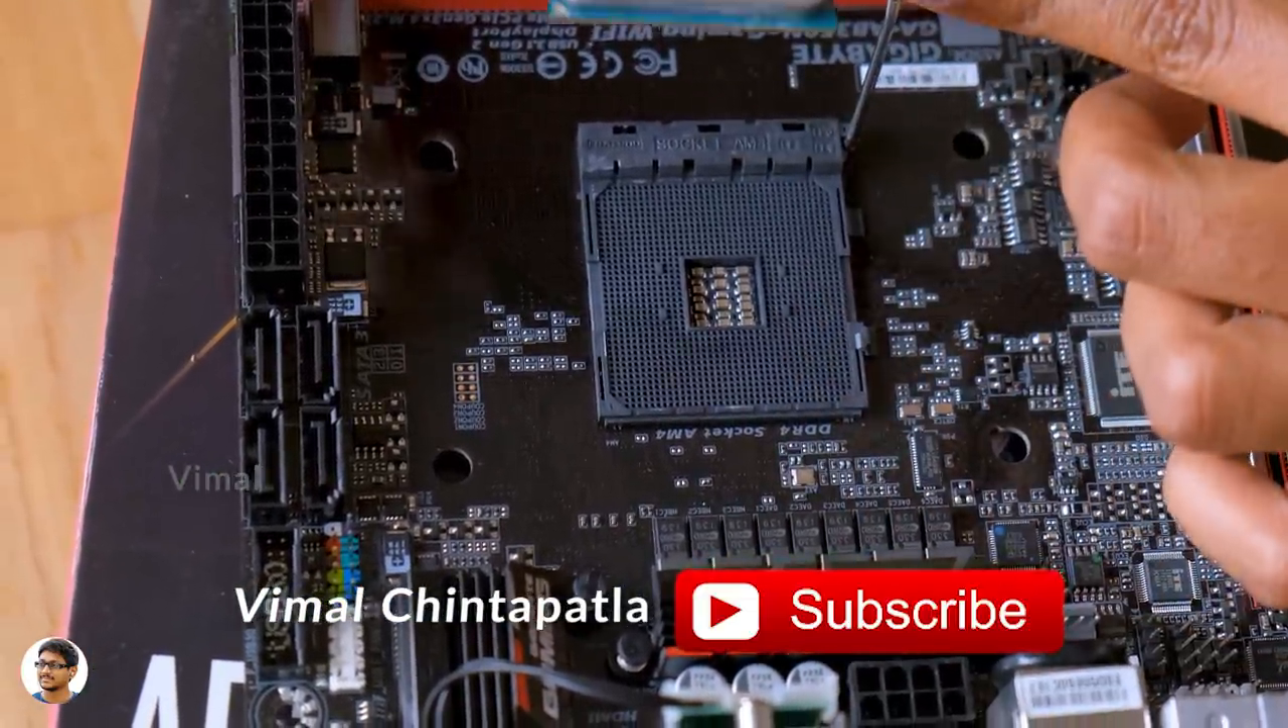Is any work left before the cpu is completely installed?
Yes.